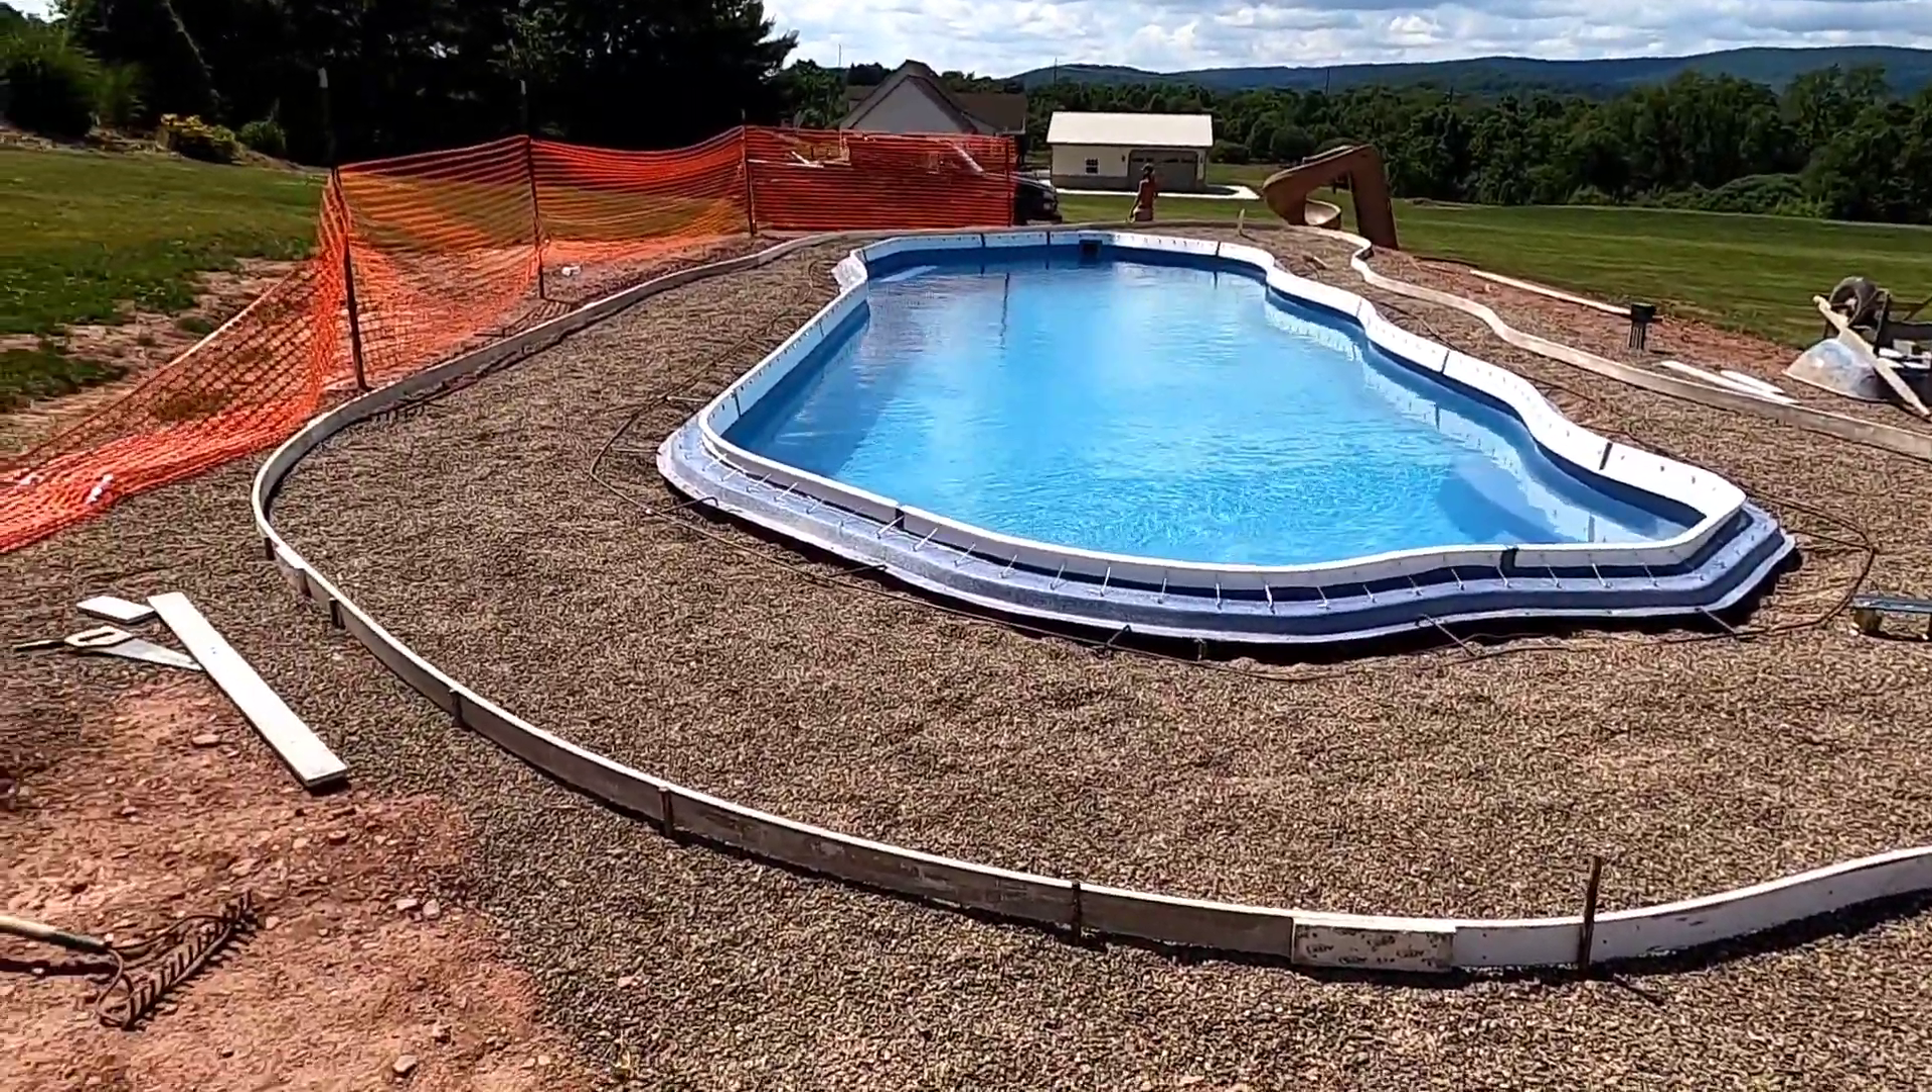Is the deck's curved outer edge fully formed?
Yes.